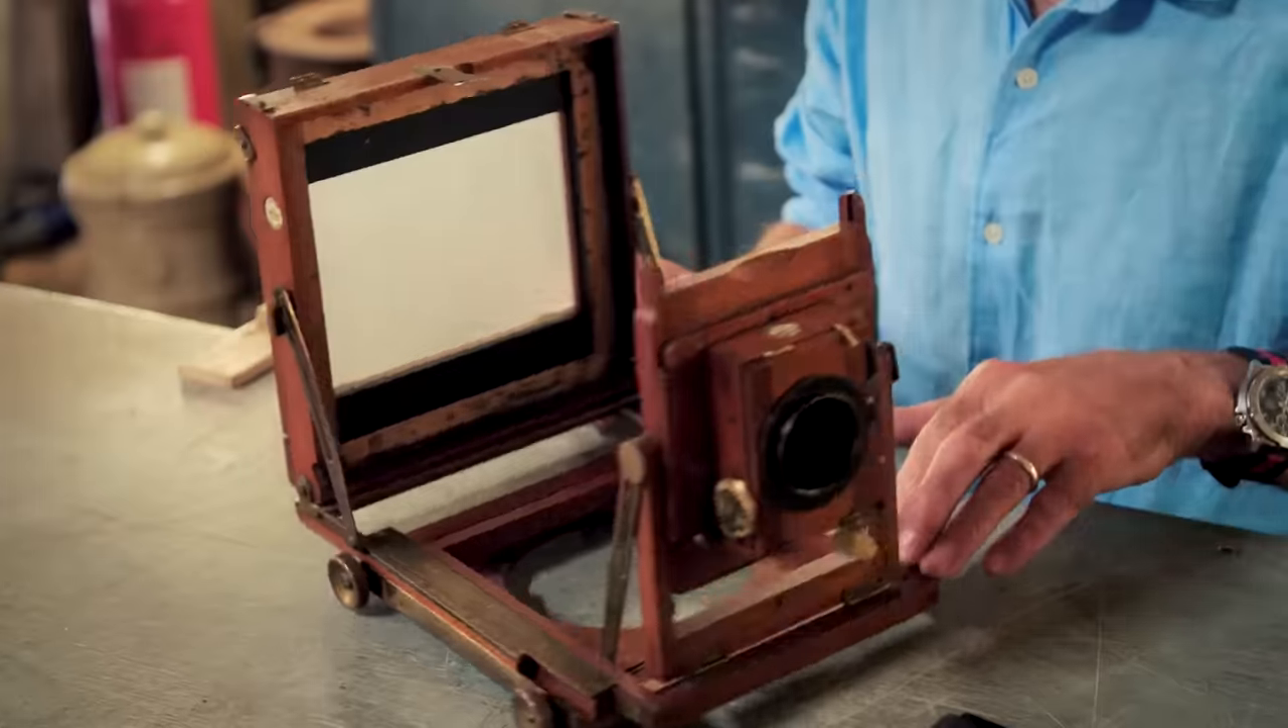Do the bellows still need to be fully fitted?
Yes.